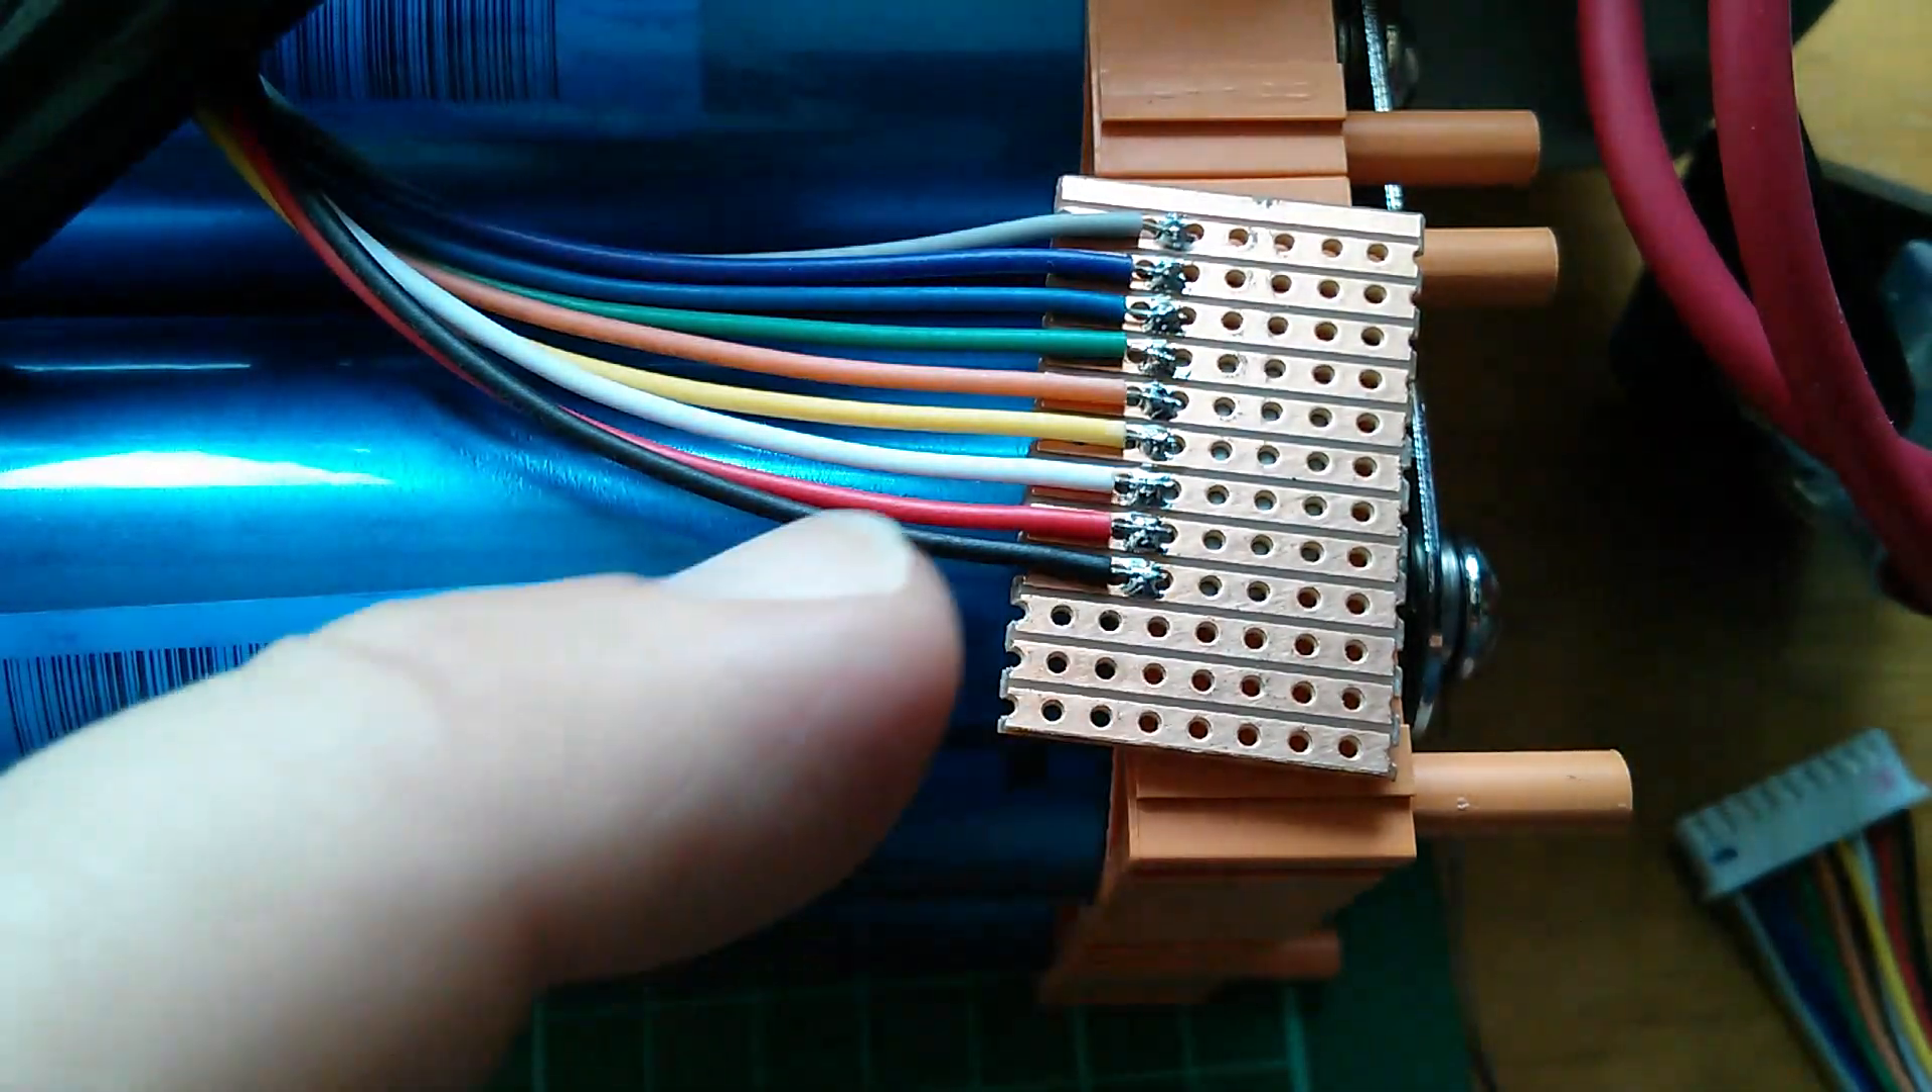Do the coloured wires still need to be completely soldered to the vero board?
No.